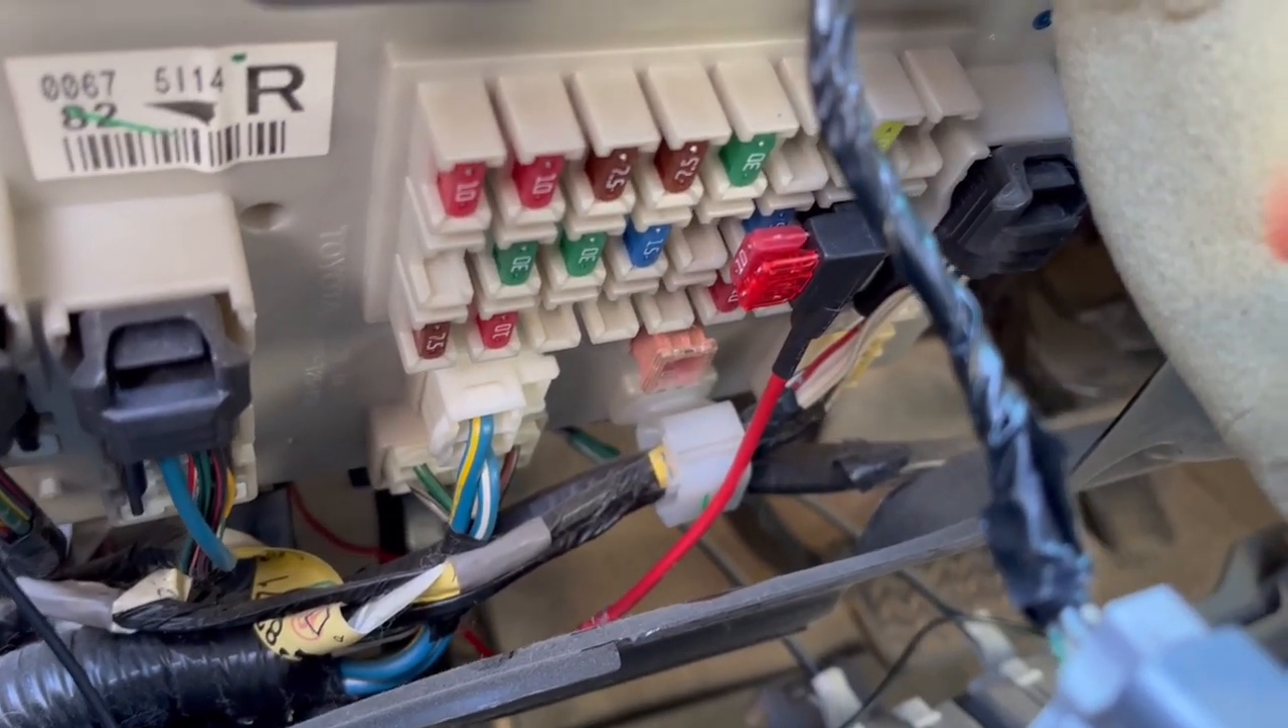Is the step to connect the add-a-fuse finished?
Yes.